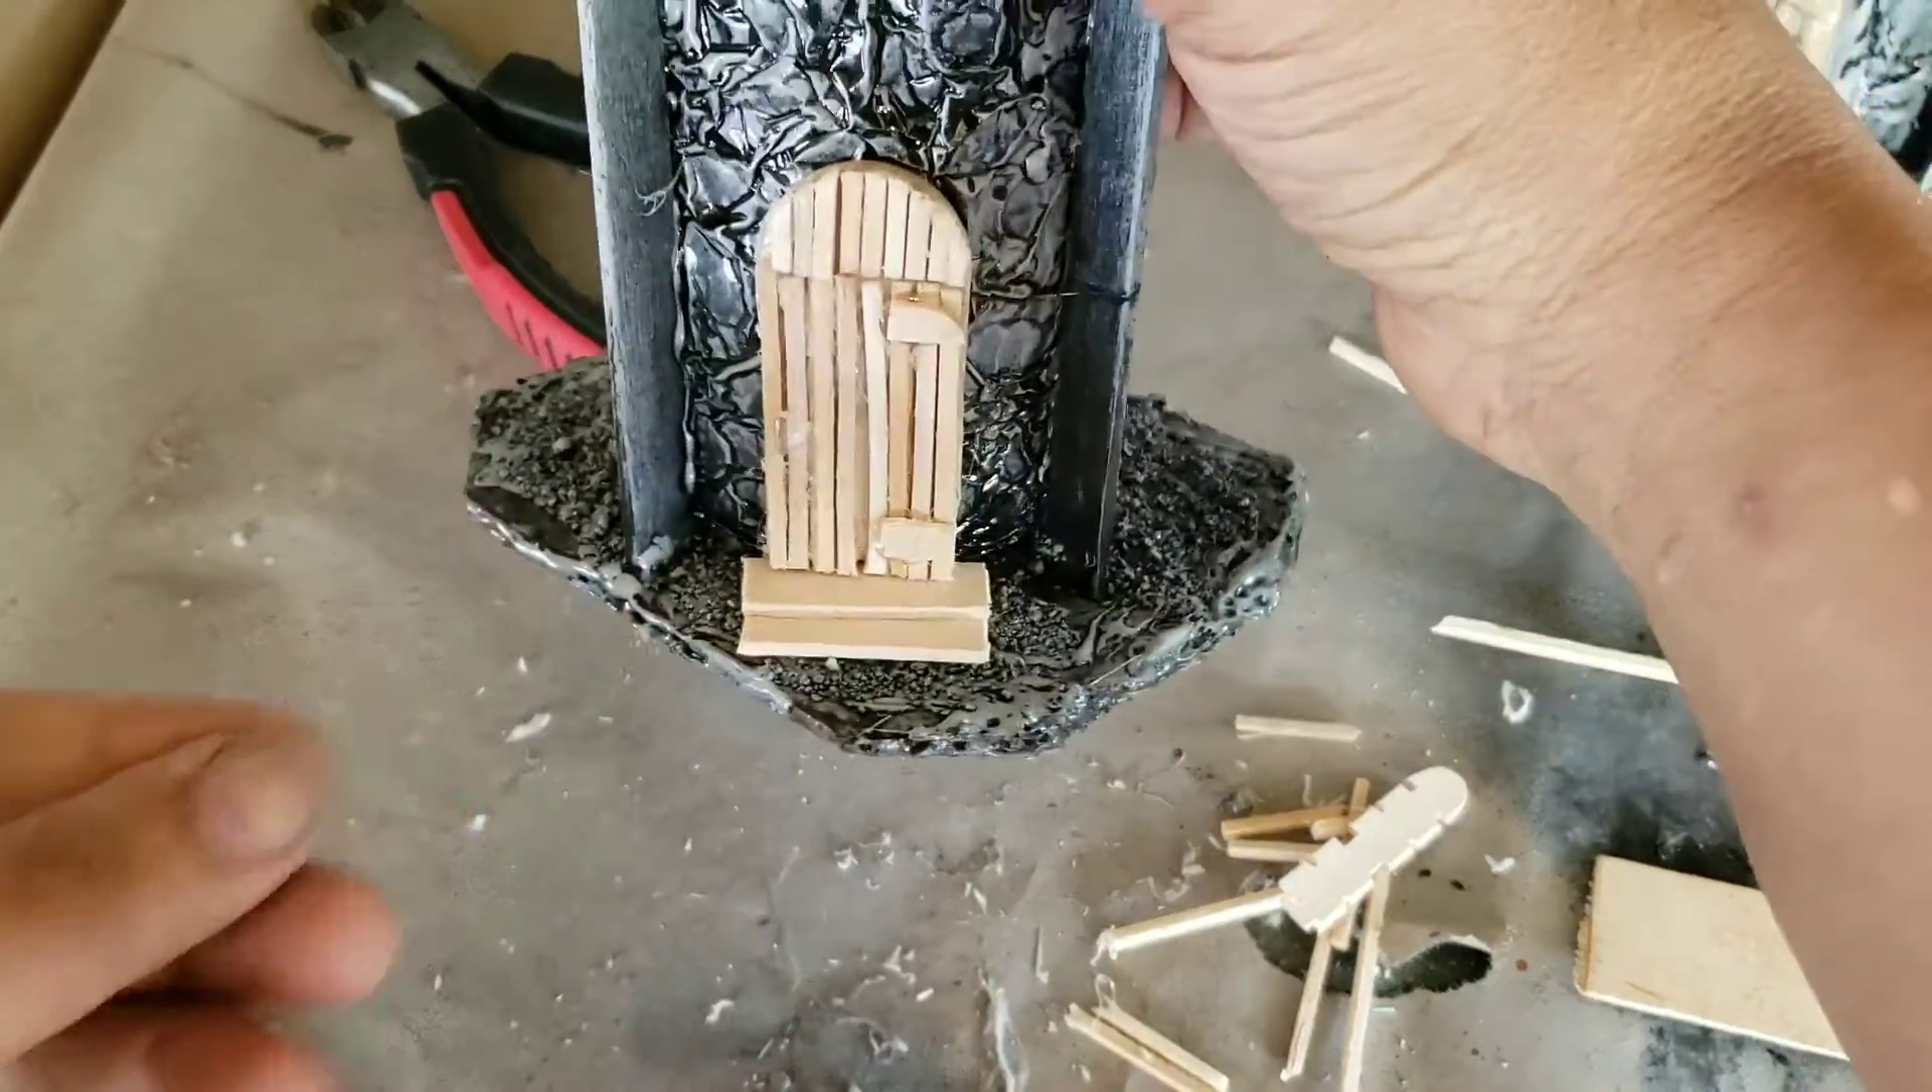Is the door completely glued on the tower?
Yes.